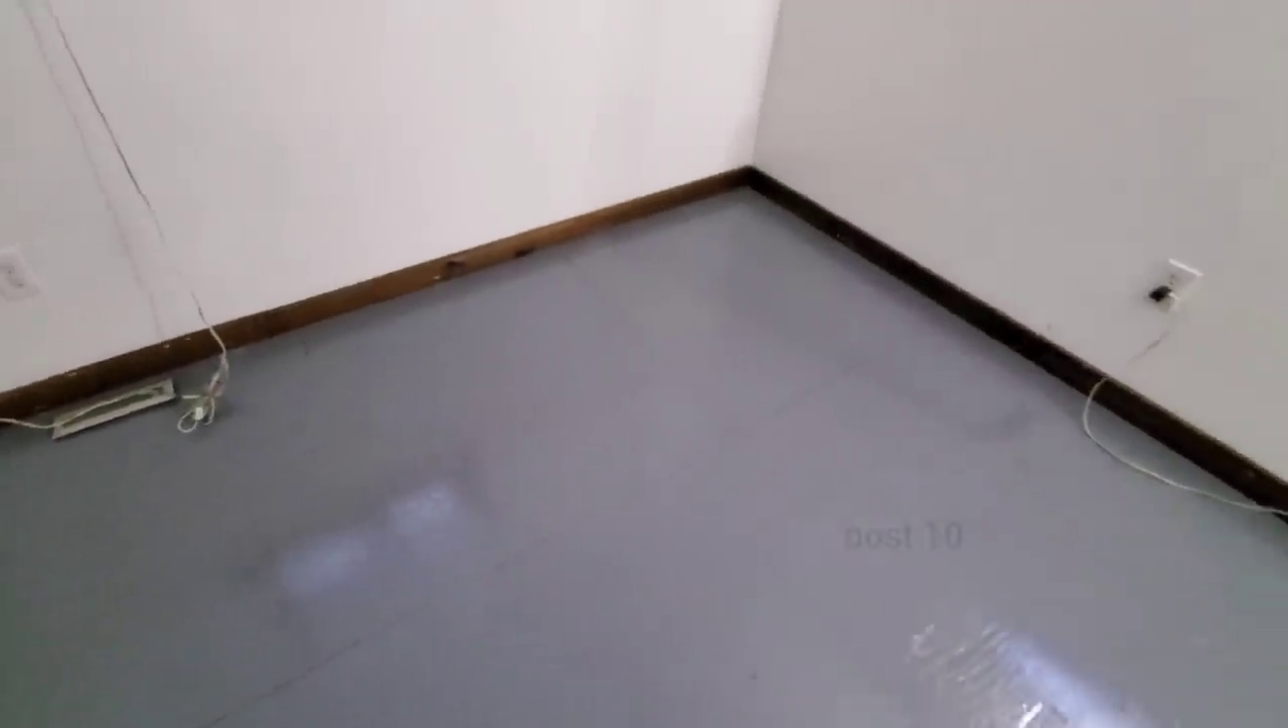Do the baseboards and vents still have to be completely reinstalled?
No.